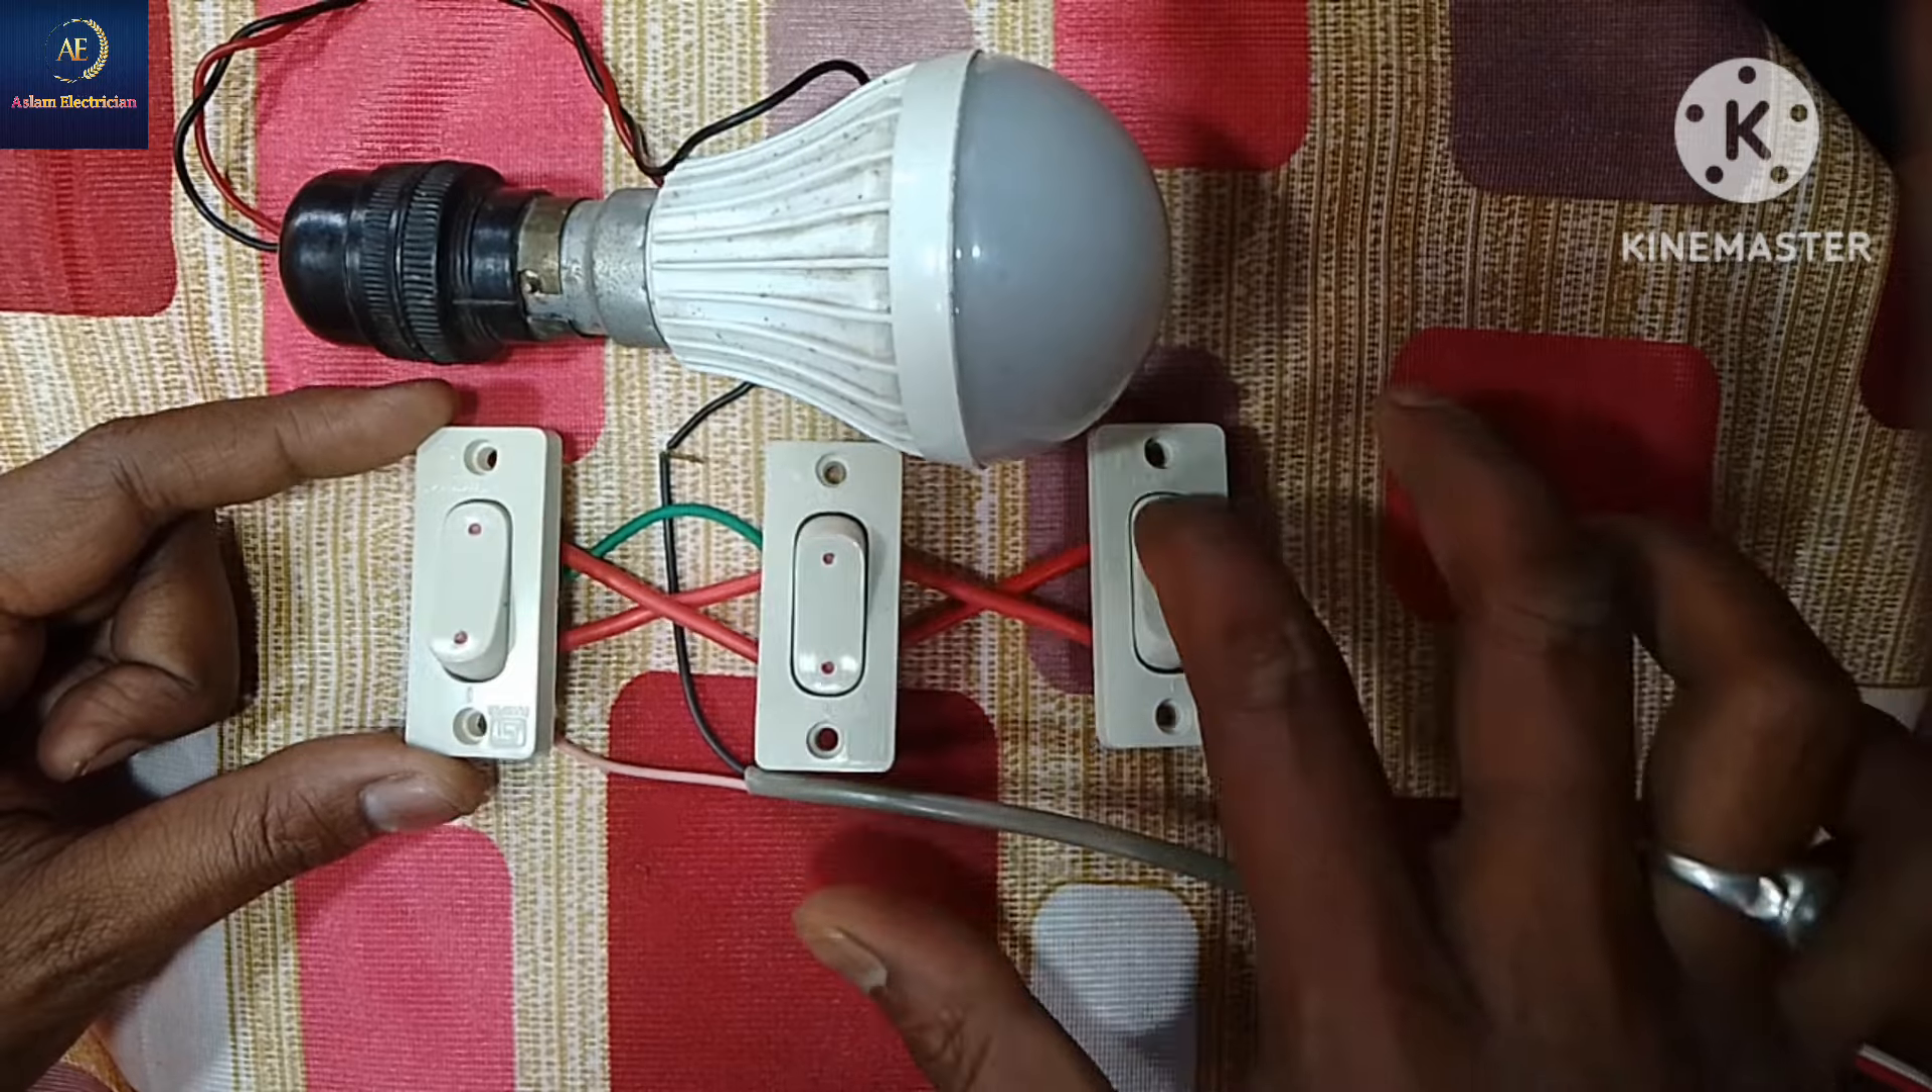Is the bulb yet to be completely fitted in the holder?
No.